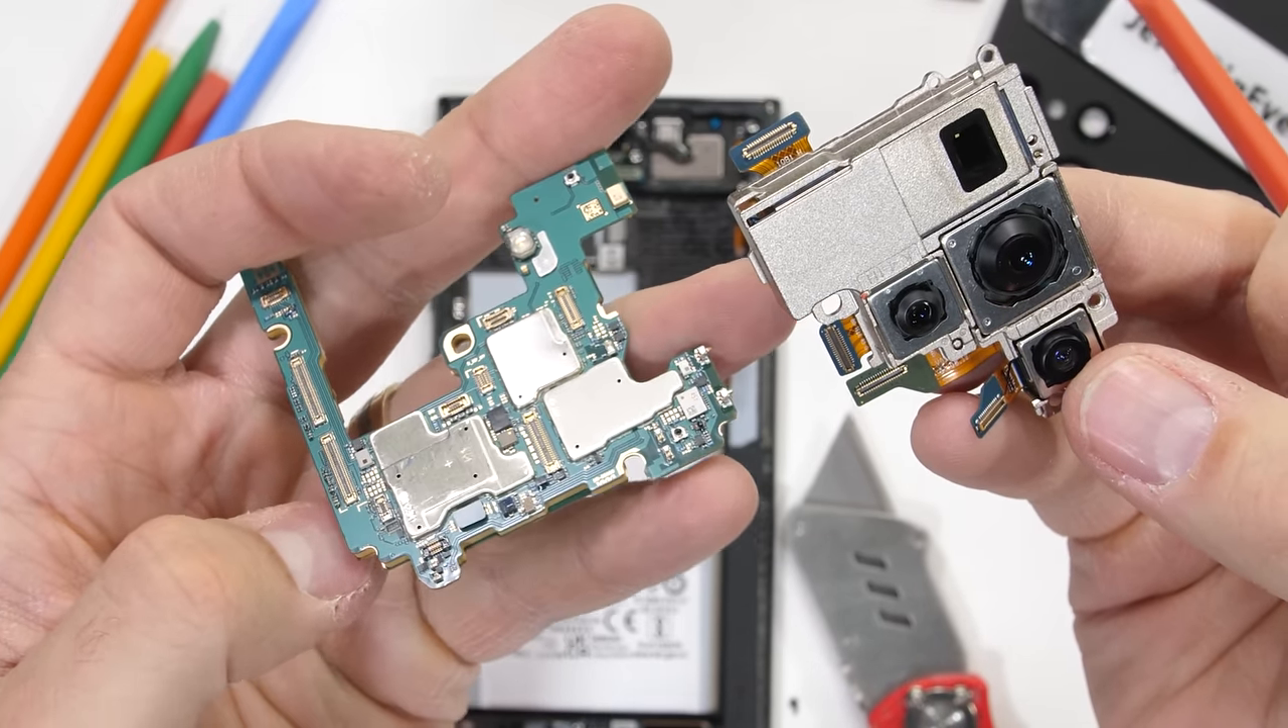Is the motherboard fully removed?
Yes.